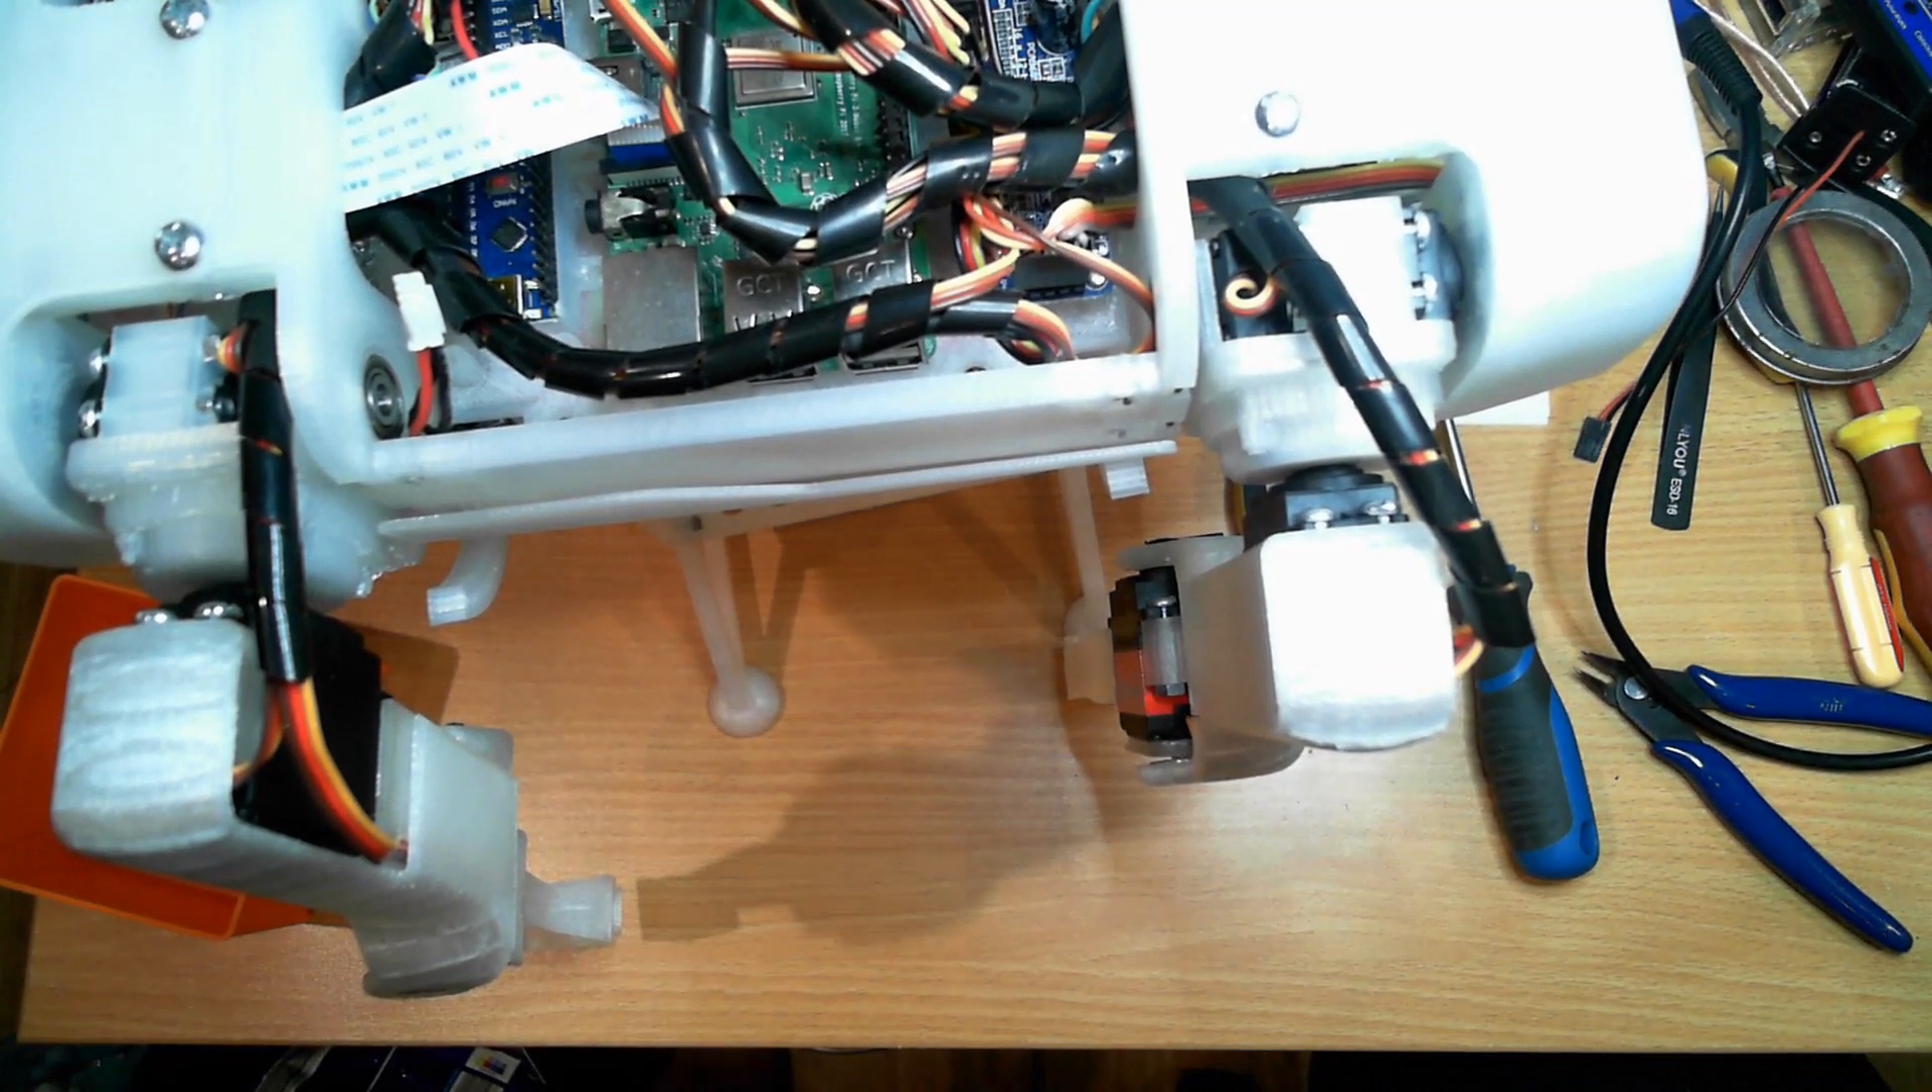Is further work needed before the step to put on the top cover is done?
Yes.